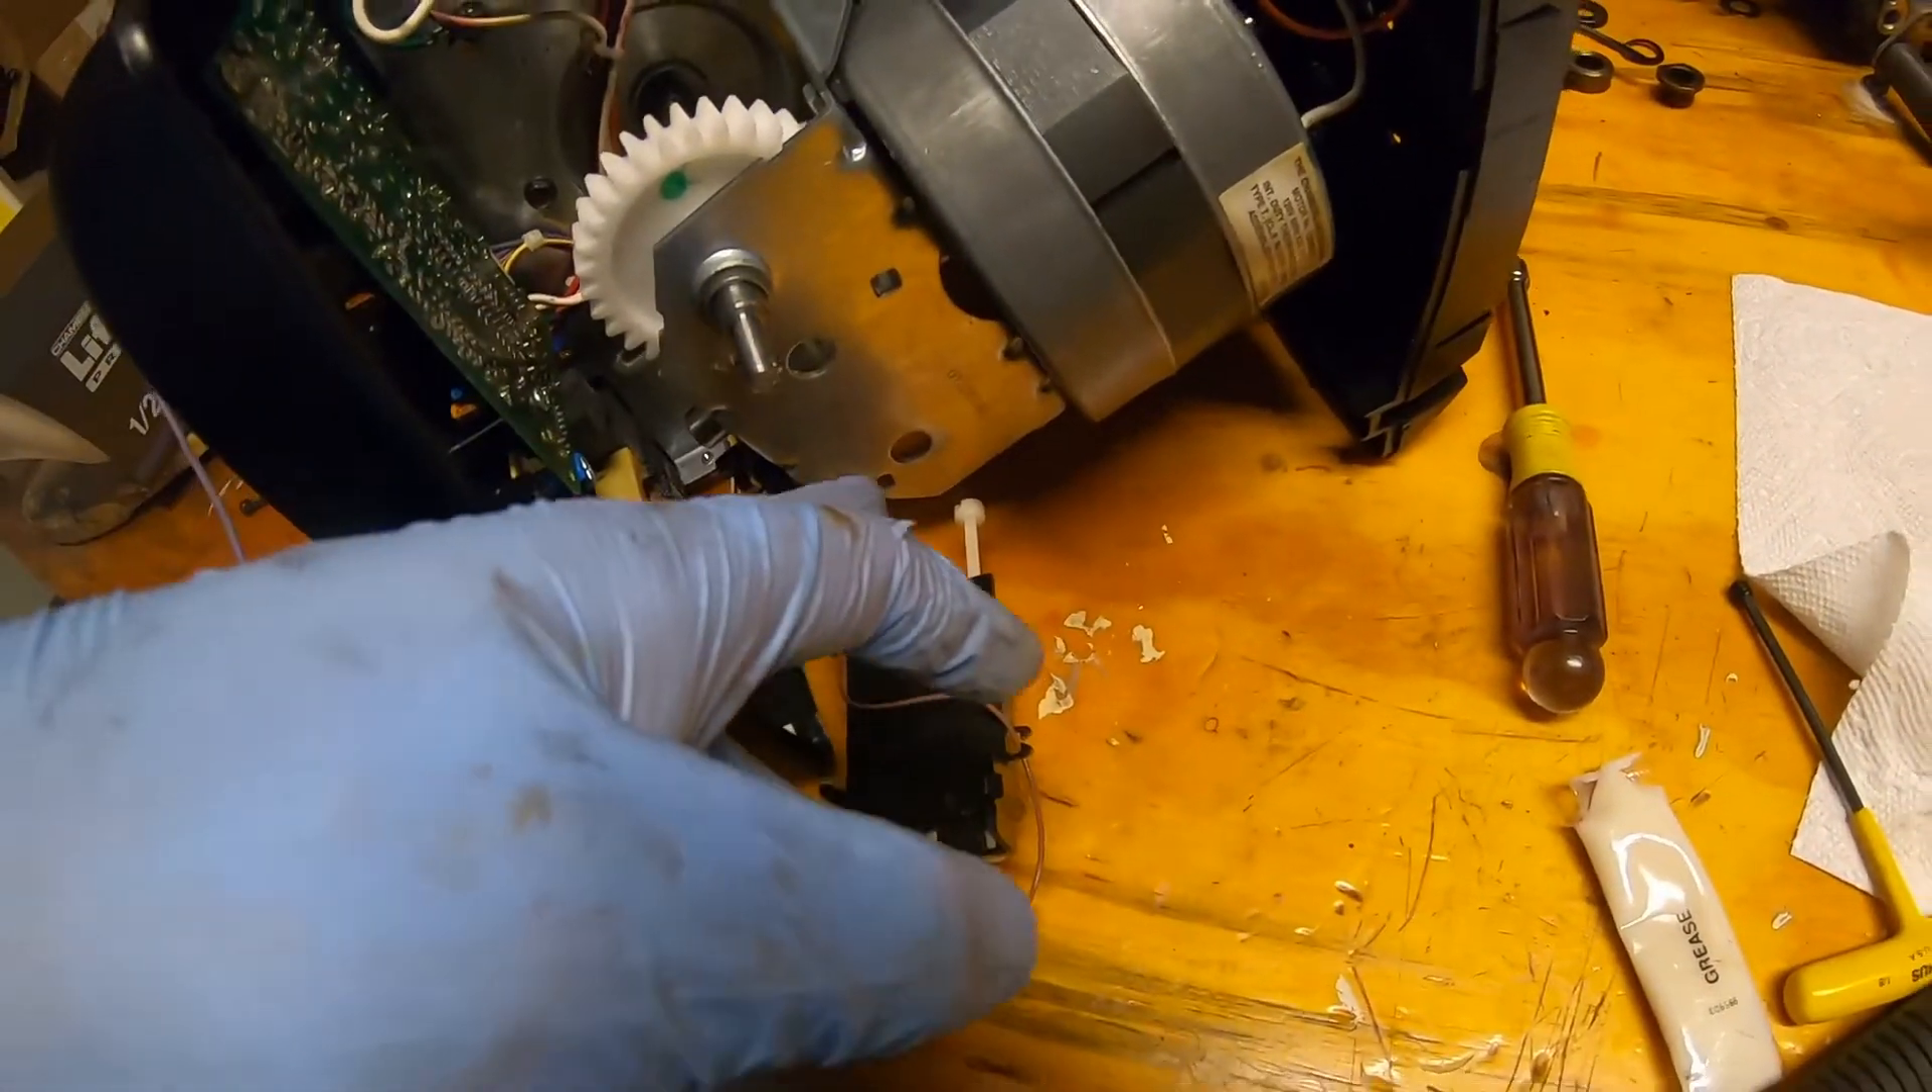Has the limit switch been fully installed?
No.